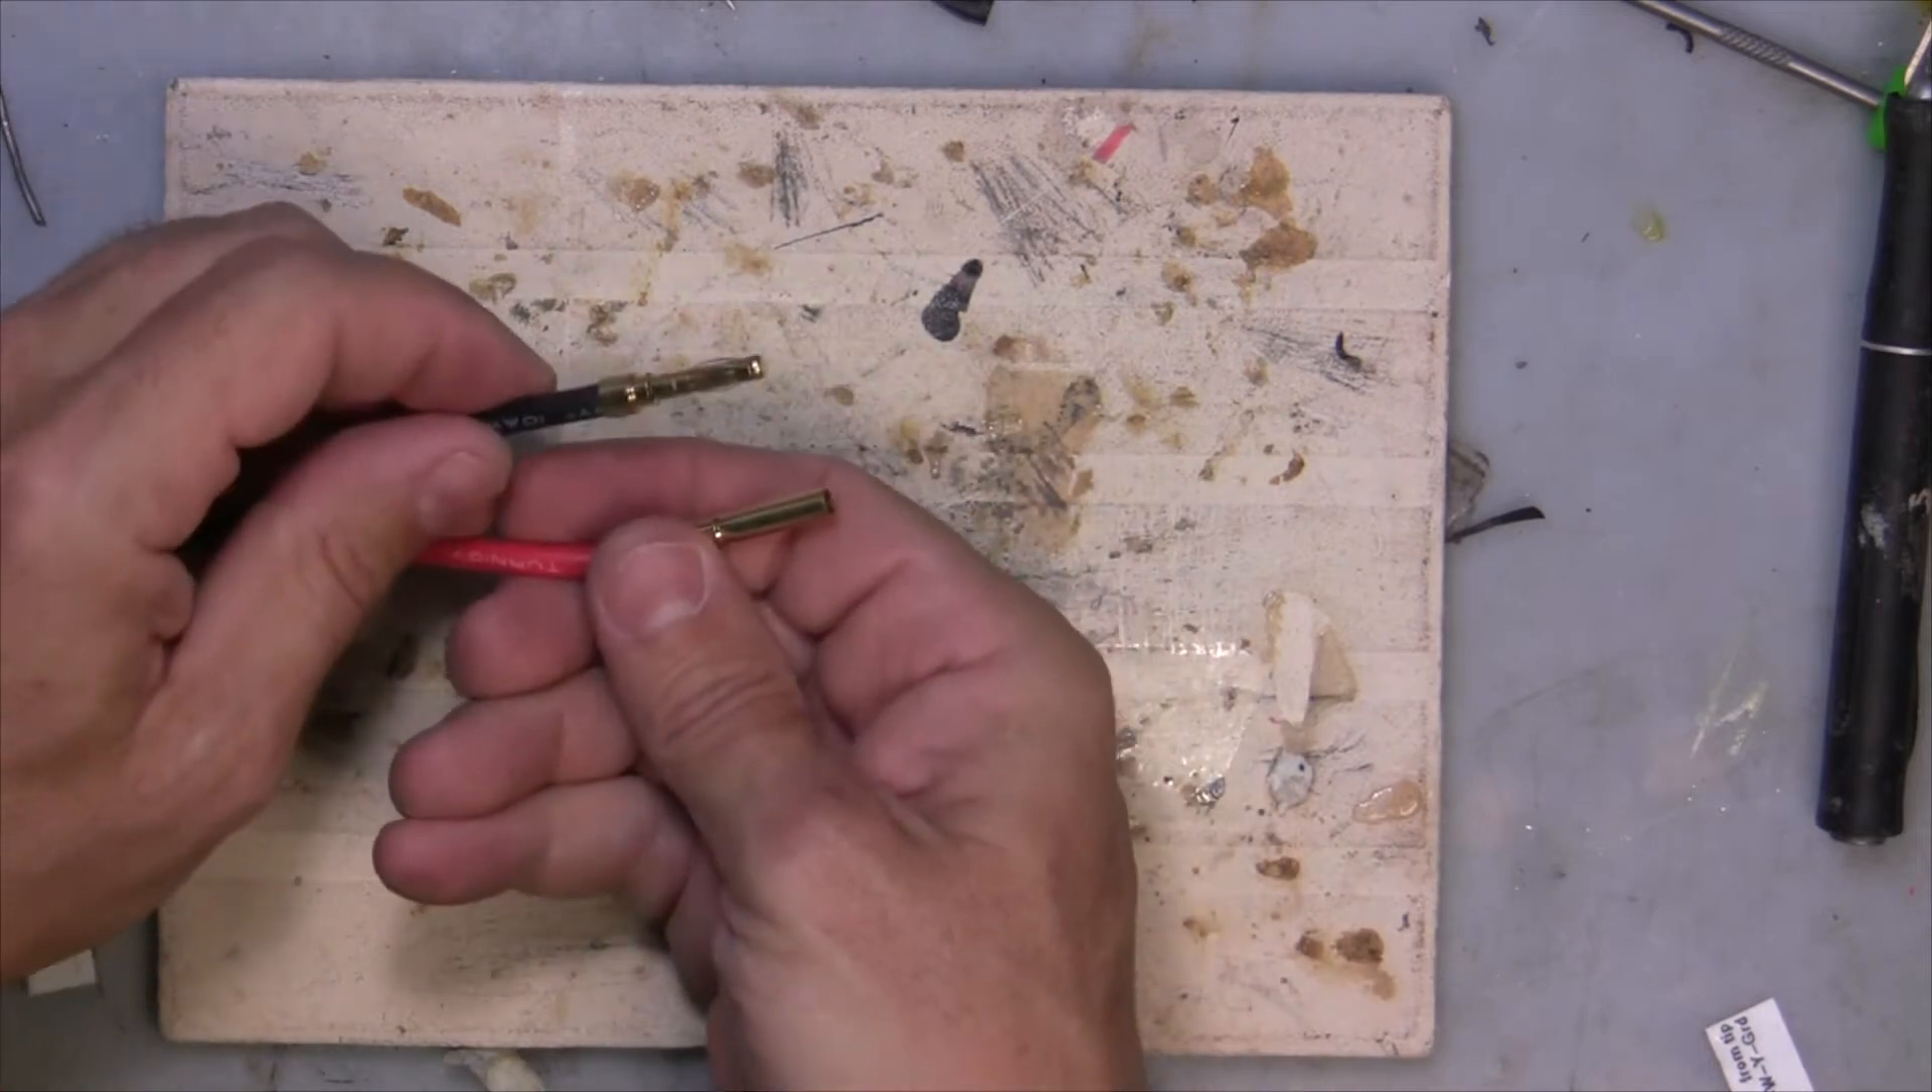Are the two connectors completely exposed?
Yes.